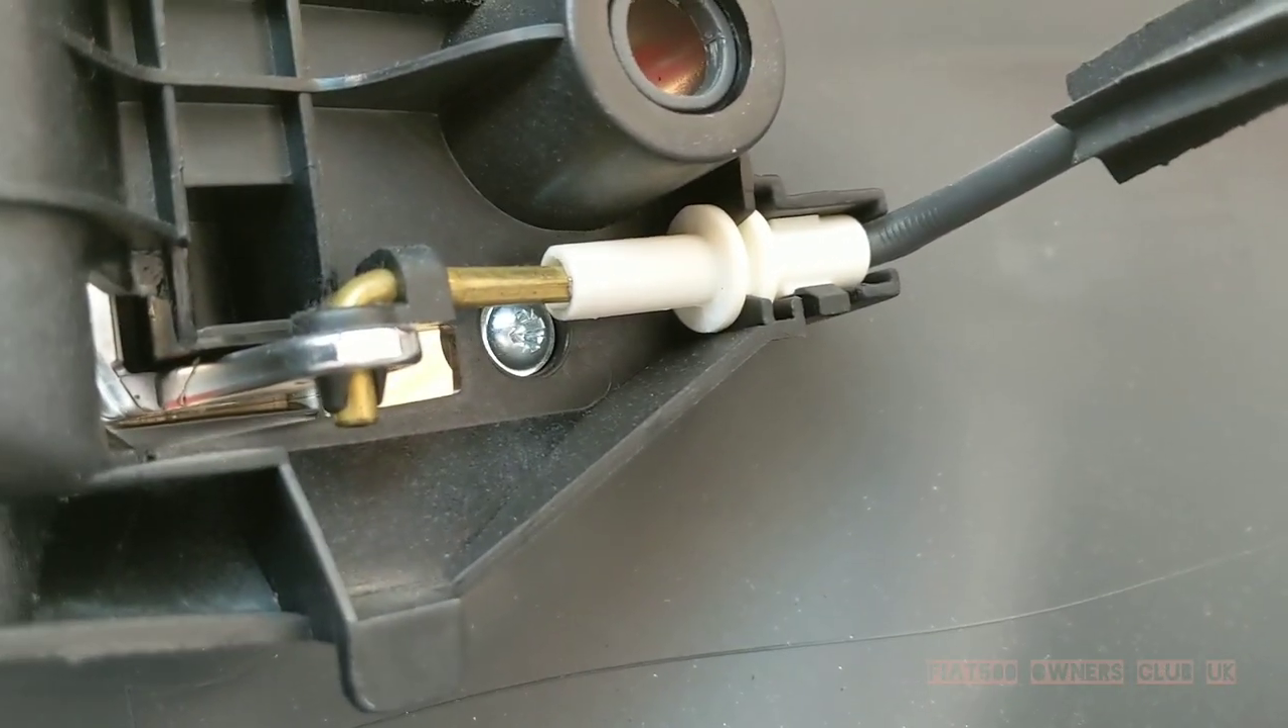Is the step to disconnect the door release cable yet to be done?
Yes.